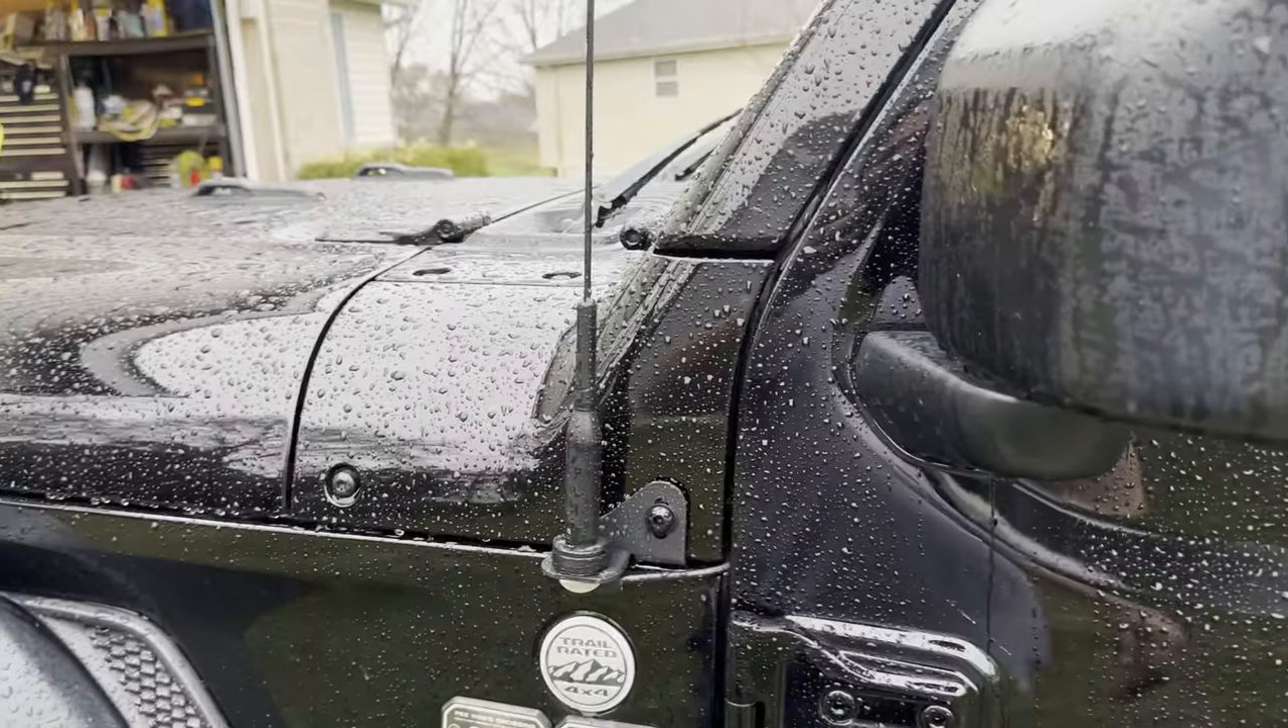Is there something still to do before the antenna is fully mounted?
No.